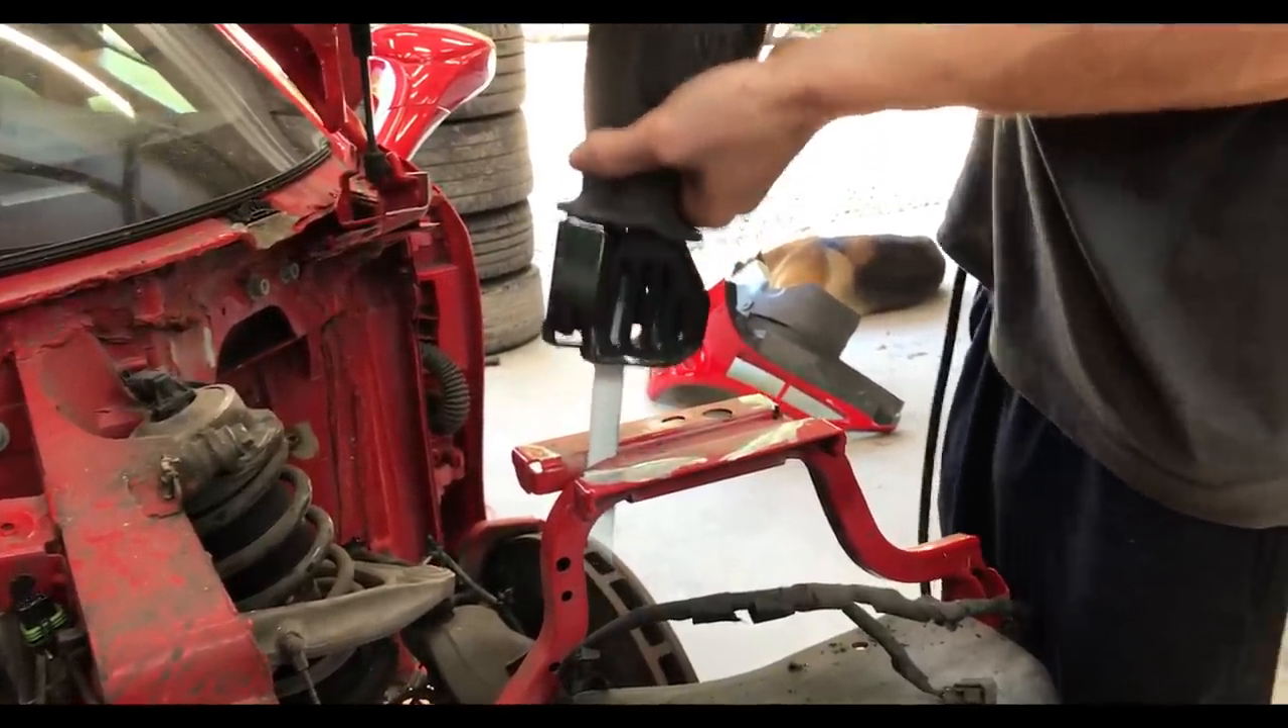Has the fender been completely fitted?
No.